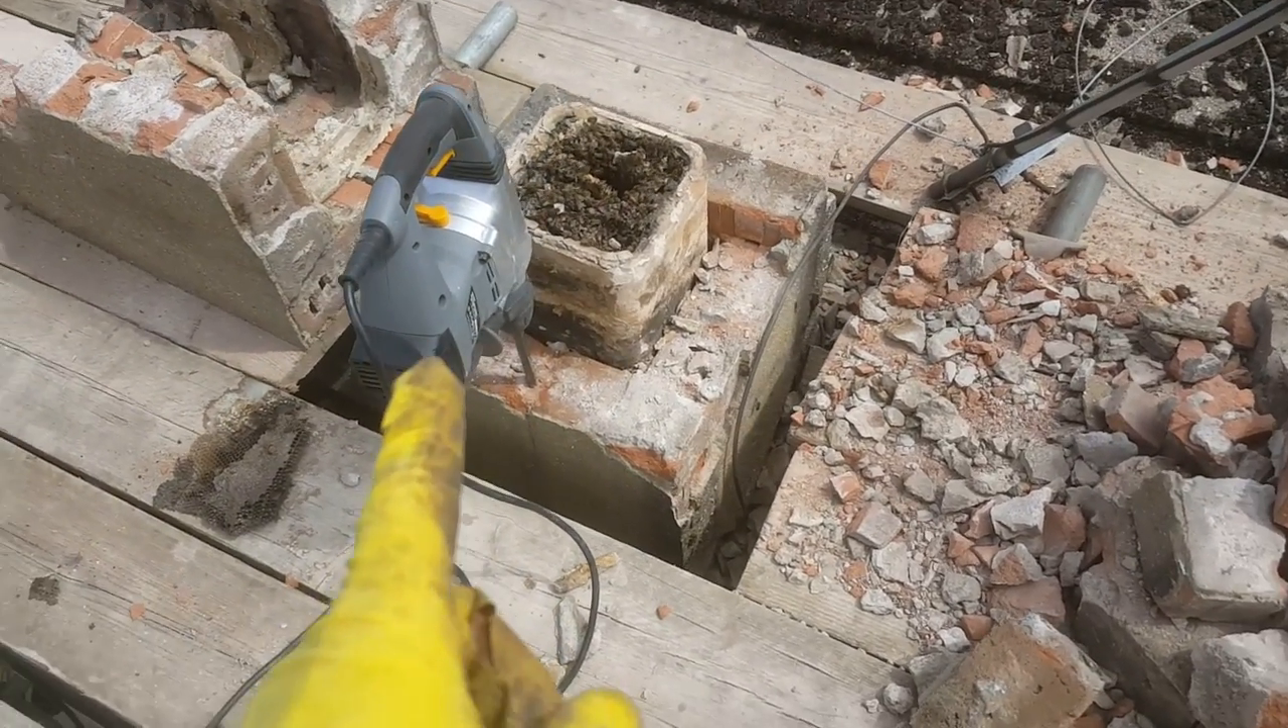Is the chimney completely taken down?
No.